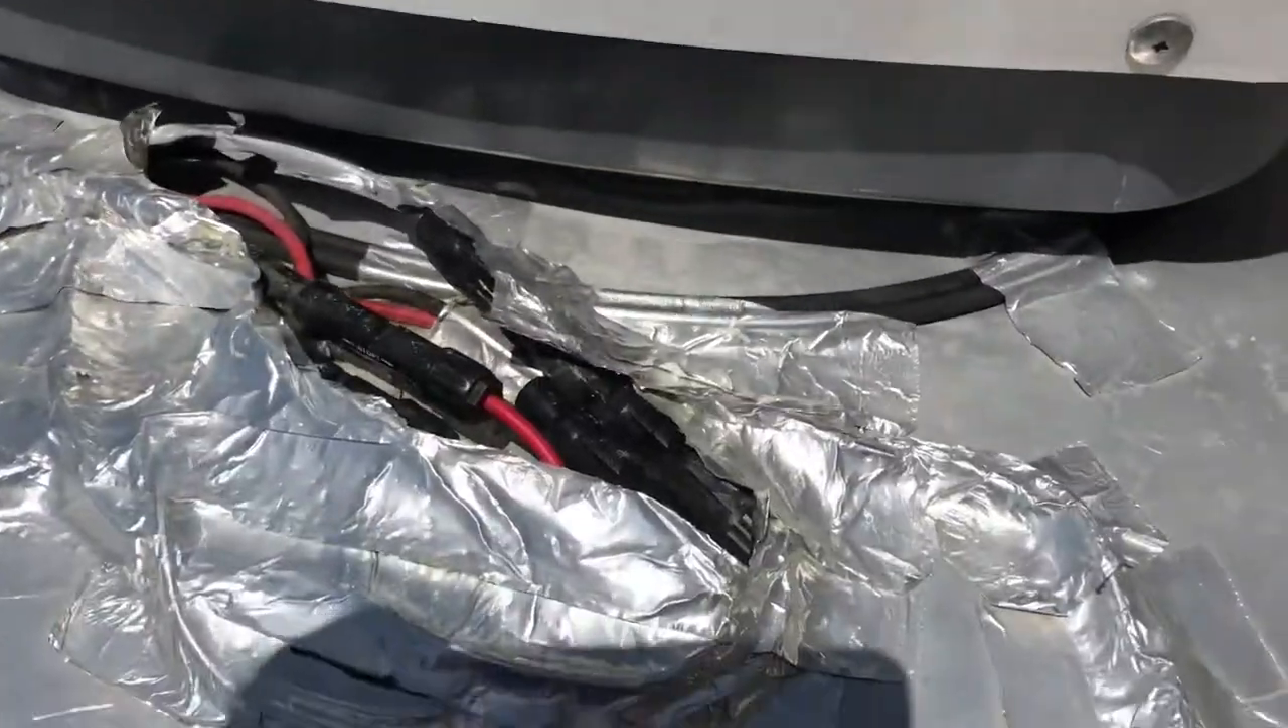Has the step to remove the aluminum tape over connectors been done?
No.